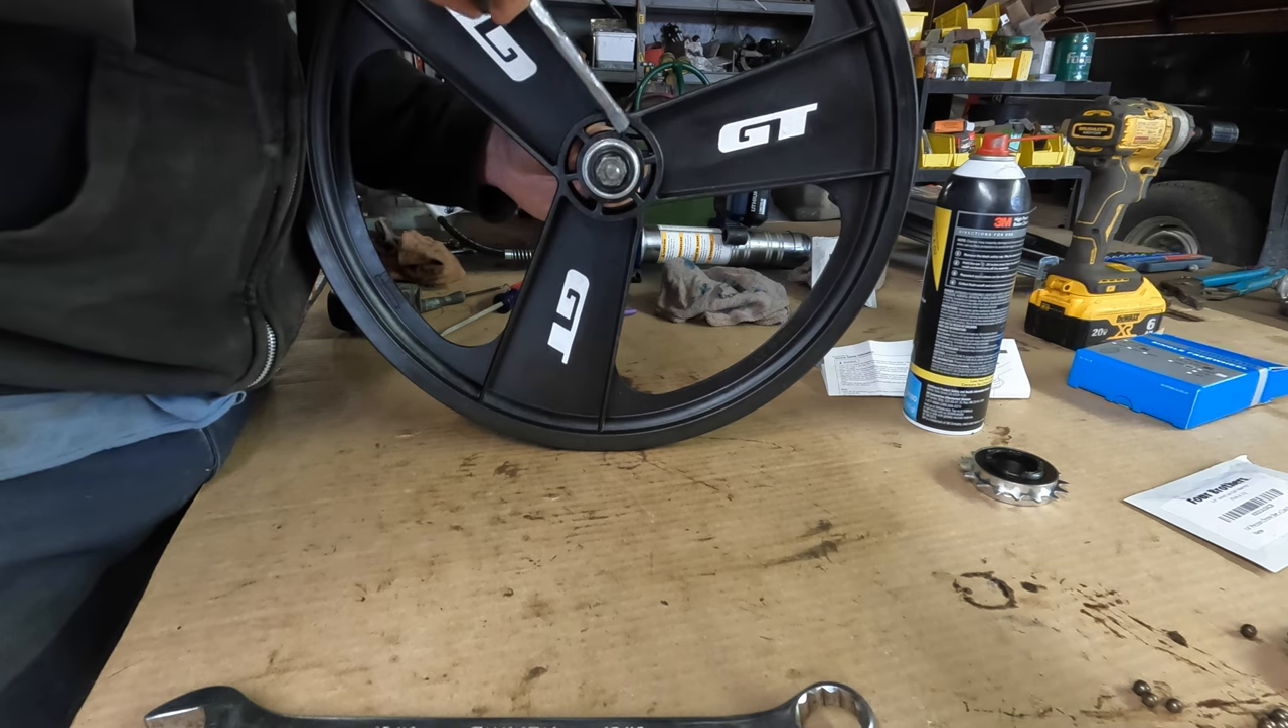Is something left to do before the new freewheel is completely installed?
Yes.